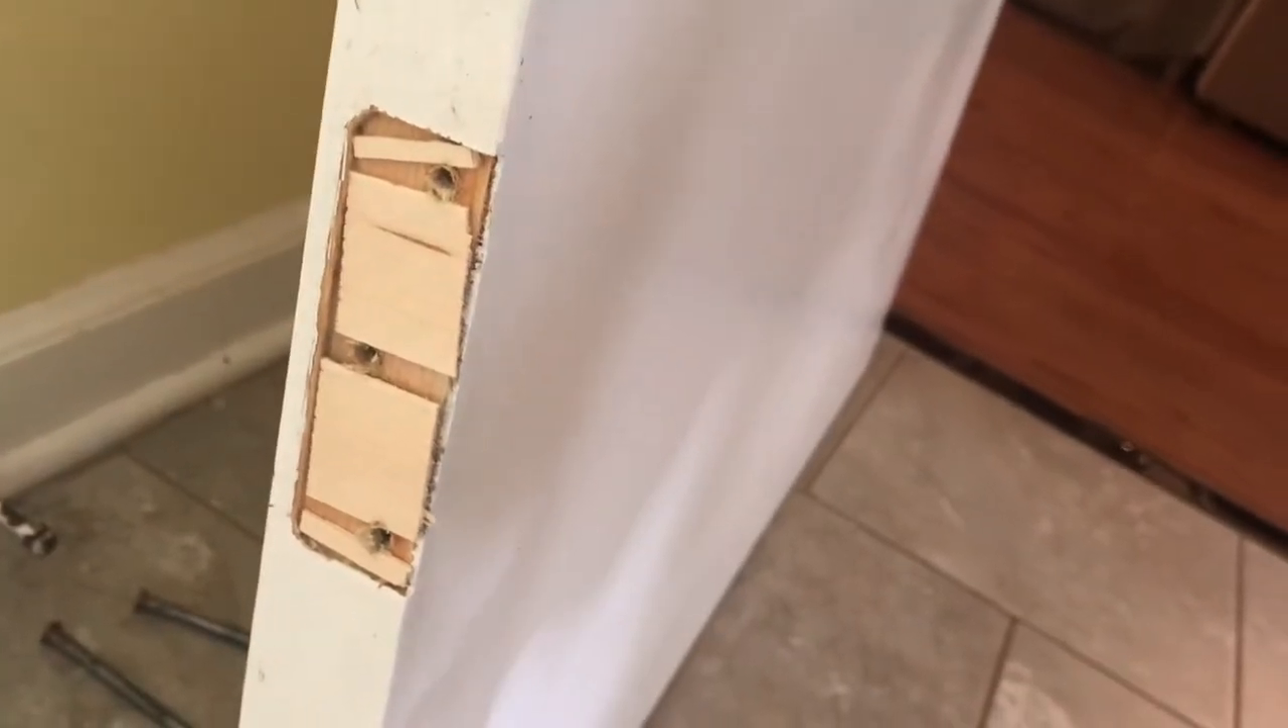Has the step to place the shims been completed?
Yes.